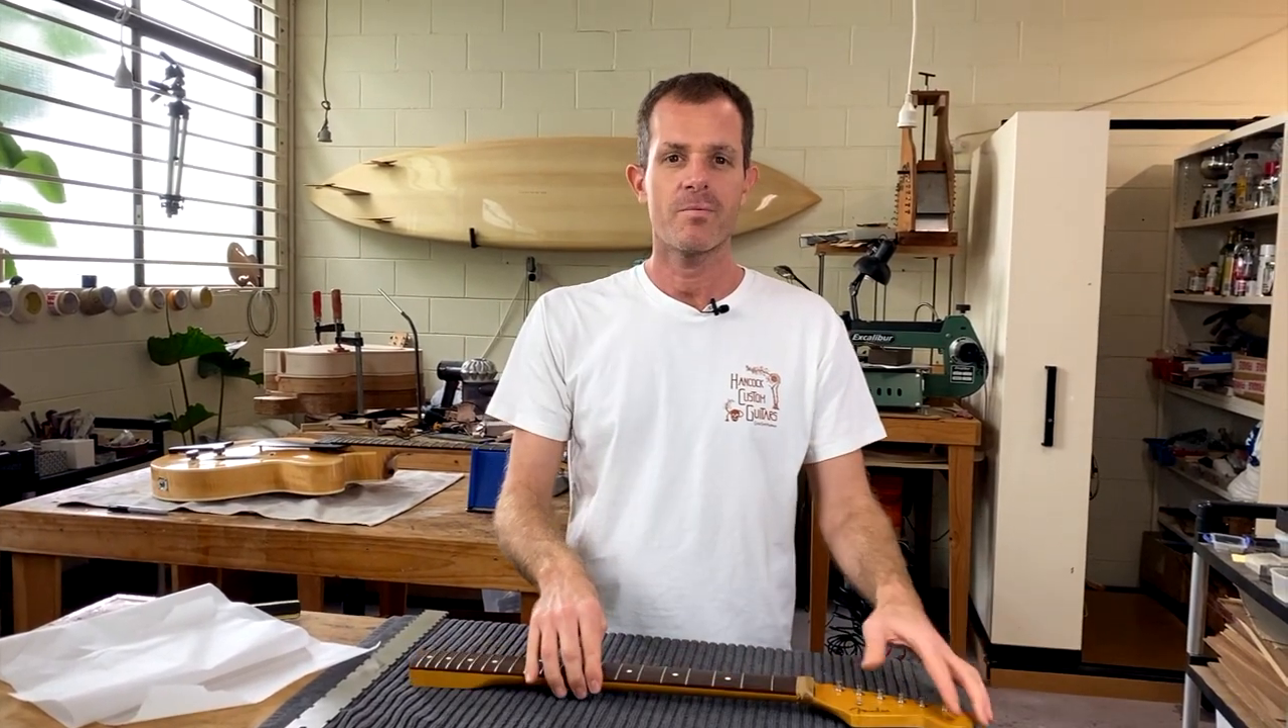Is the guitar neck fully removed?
Yes.